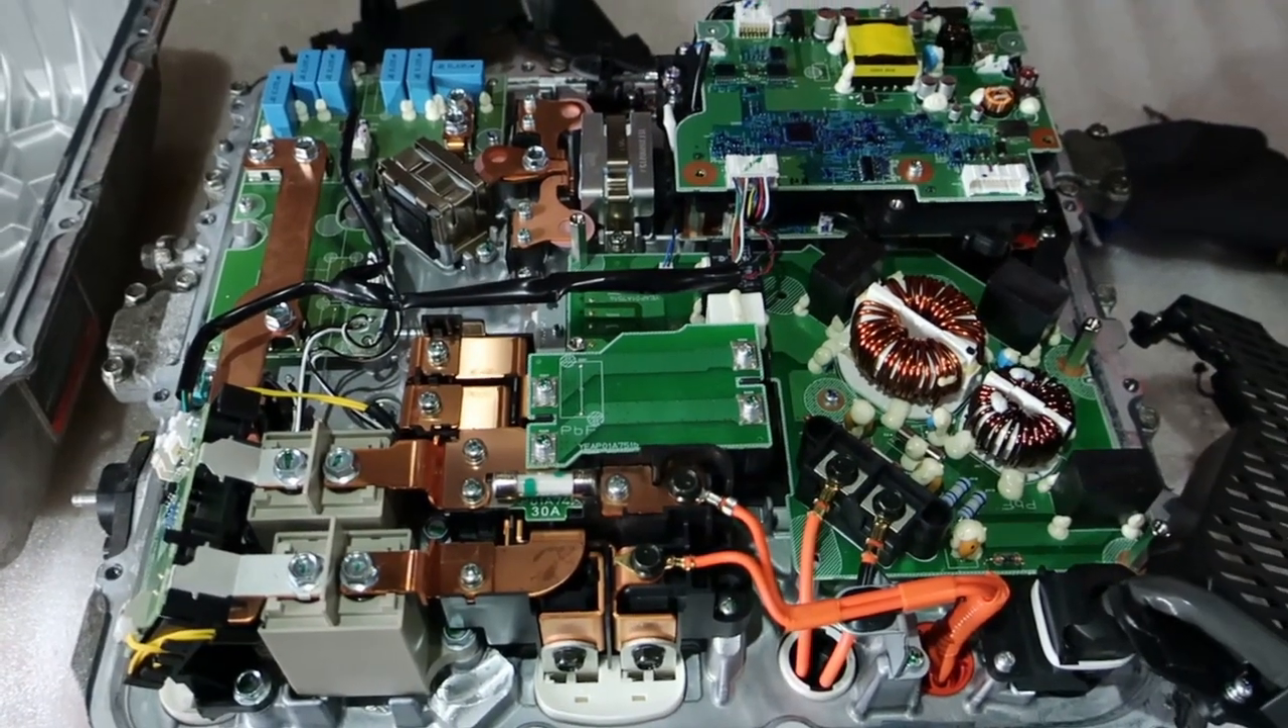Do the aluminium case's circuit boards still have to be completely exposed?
No.